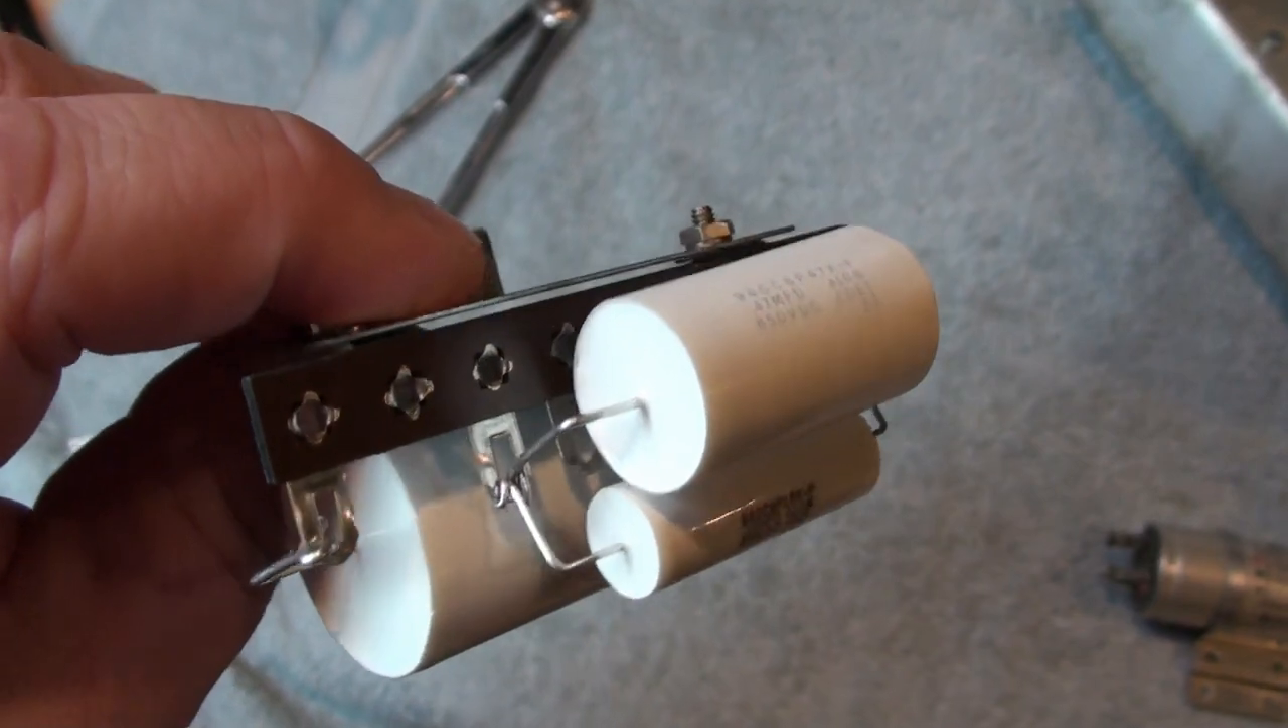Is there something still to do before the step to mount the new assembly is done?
Yes.